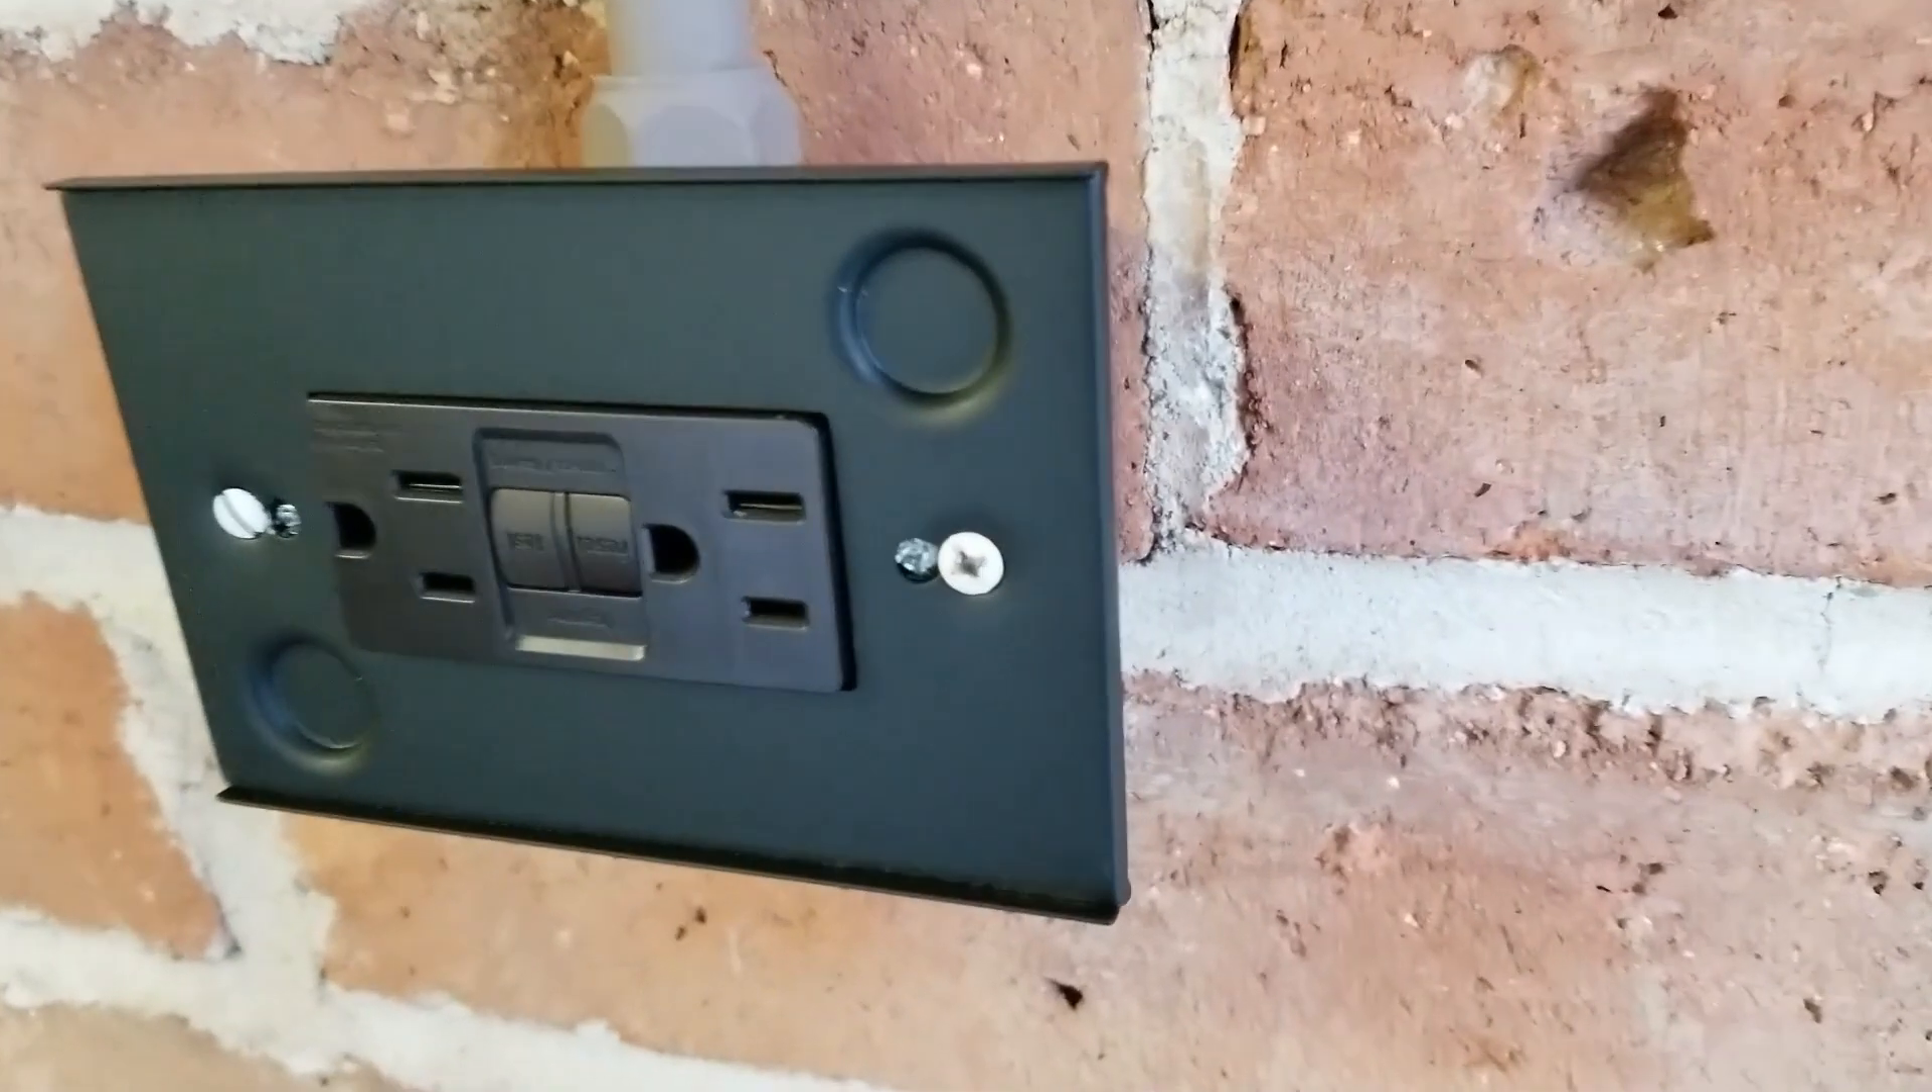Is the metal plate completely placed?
Yes.